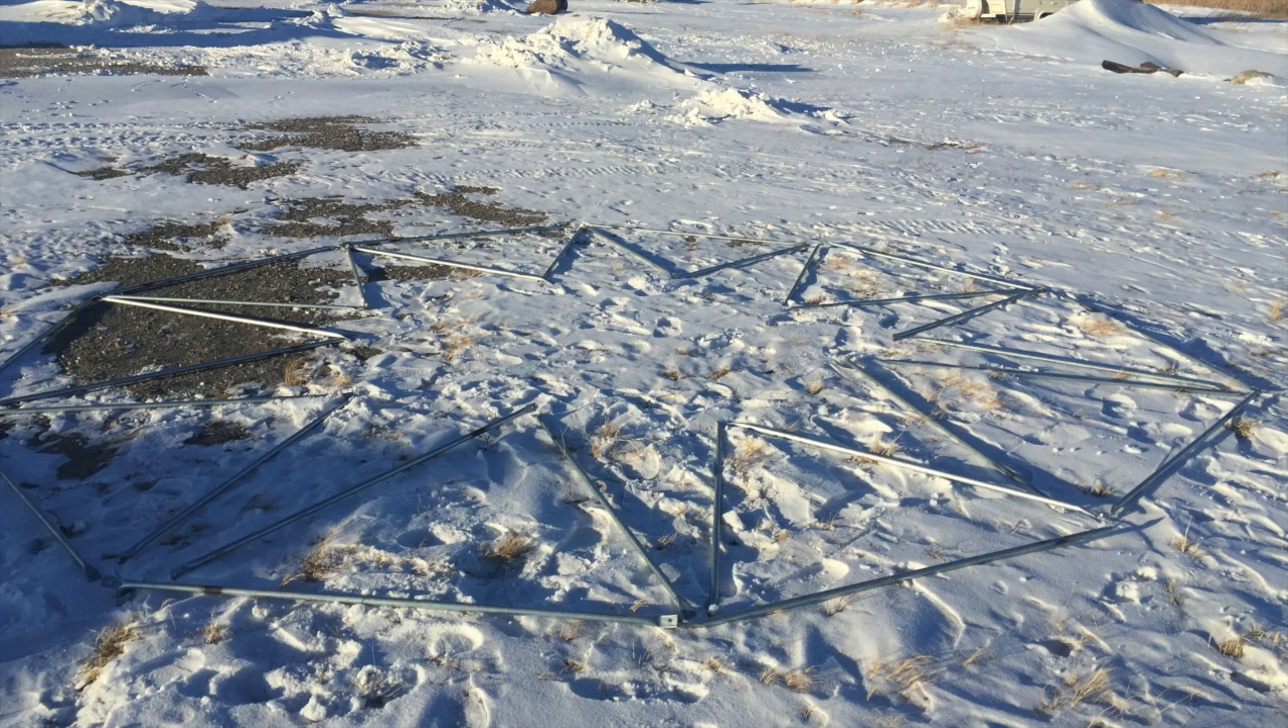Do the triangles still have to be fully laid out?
No.